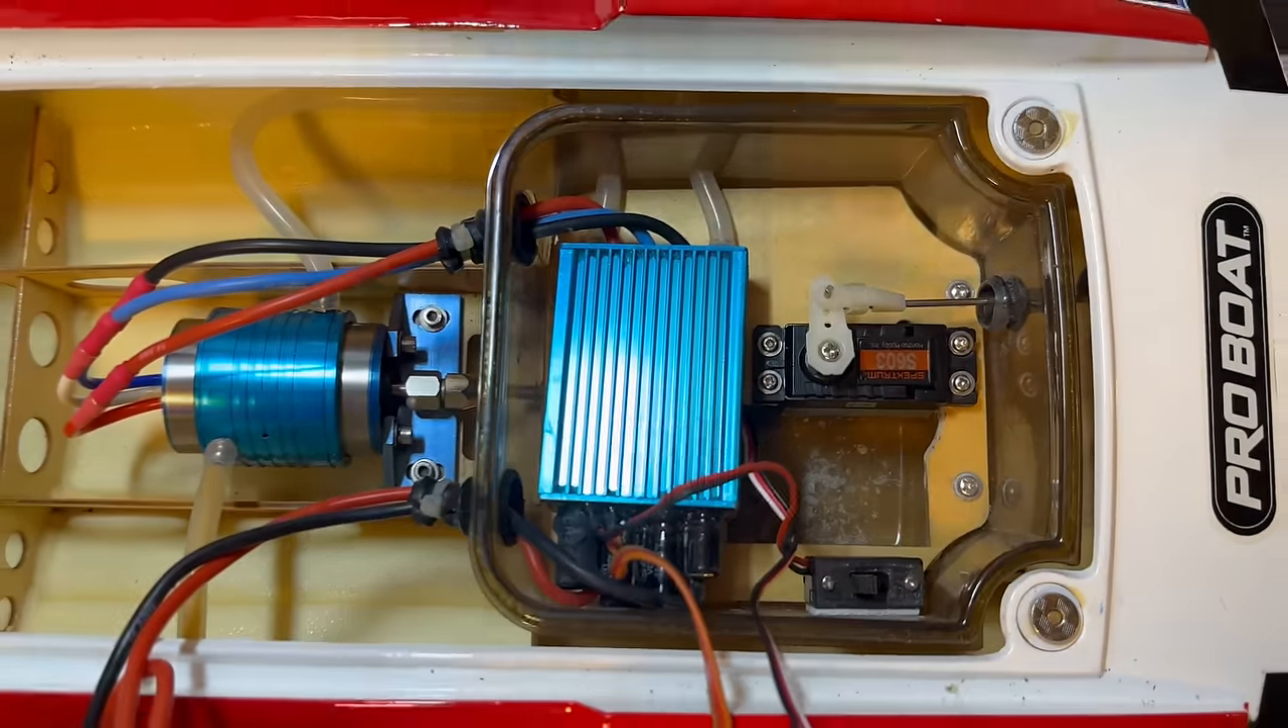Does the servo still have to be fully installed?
No.